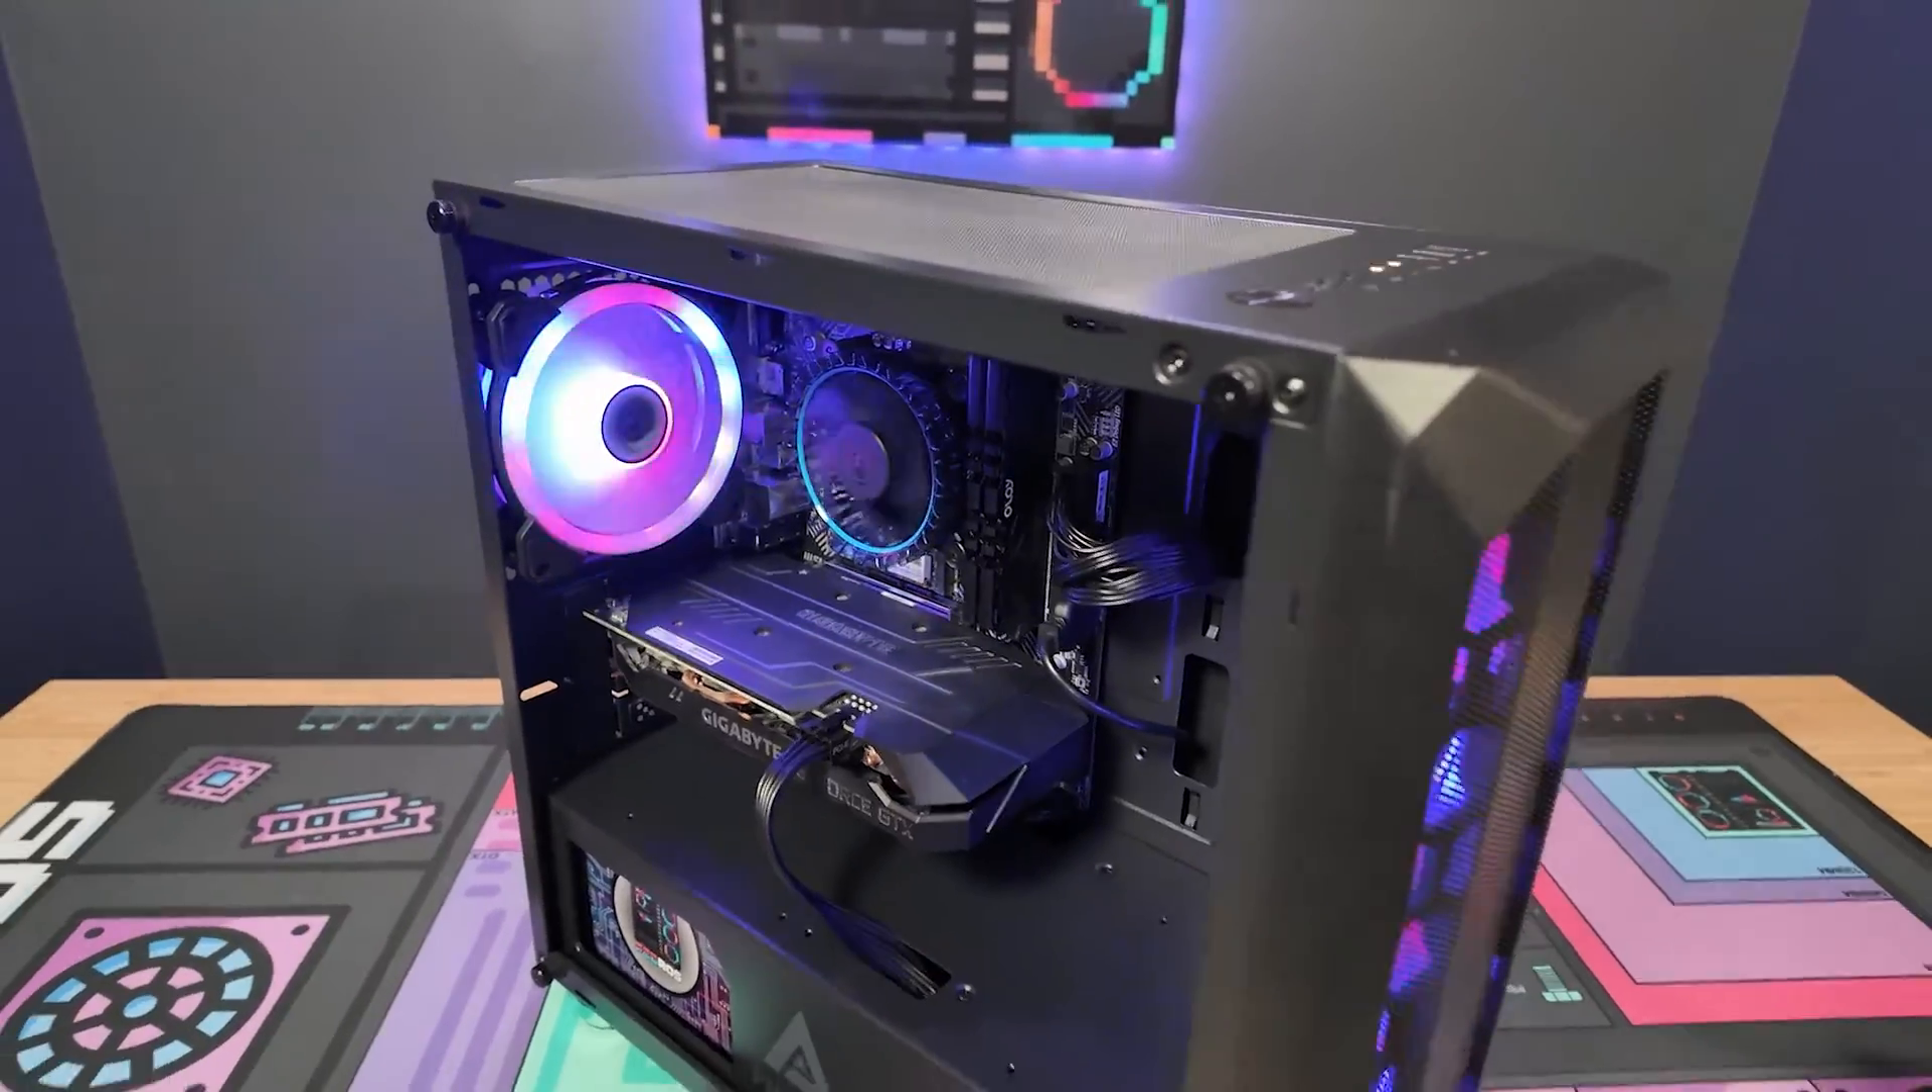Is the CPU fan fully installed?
Yes.